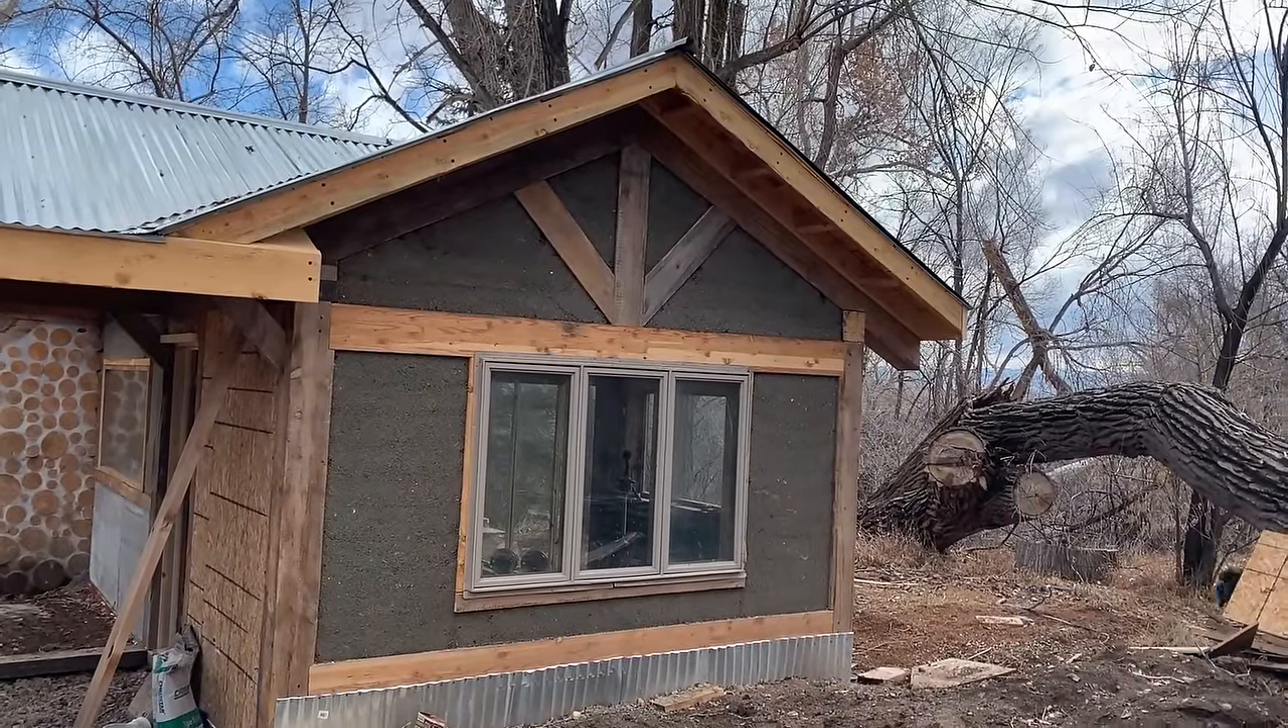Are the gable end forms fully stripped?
Yes.